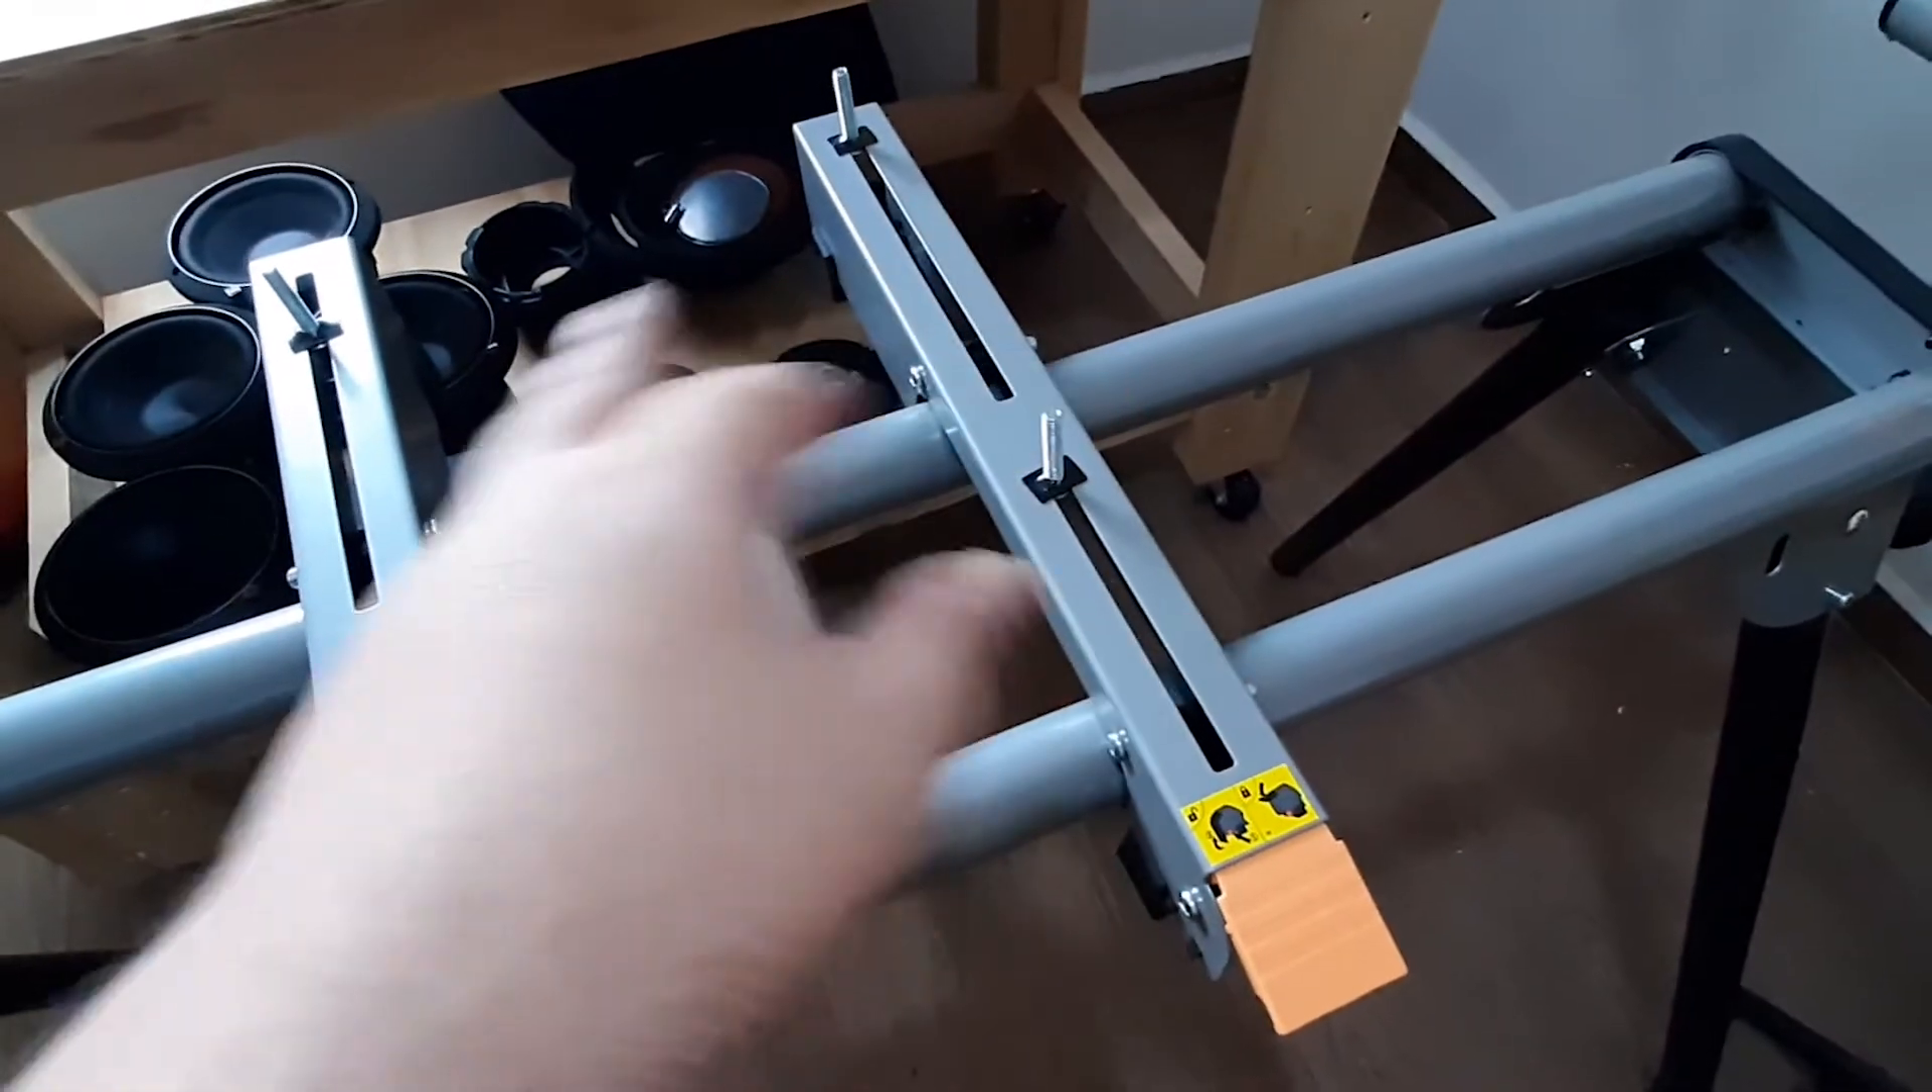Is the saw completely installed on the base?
No.